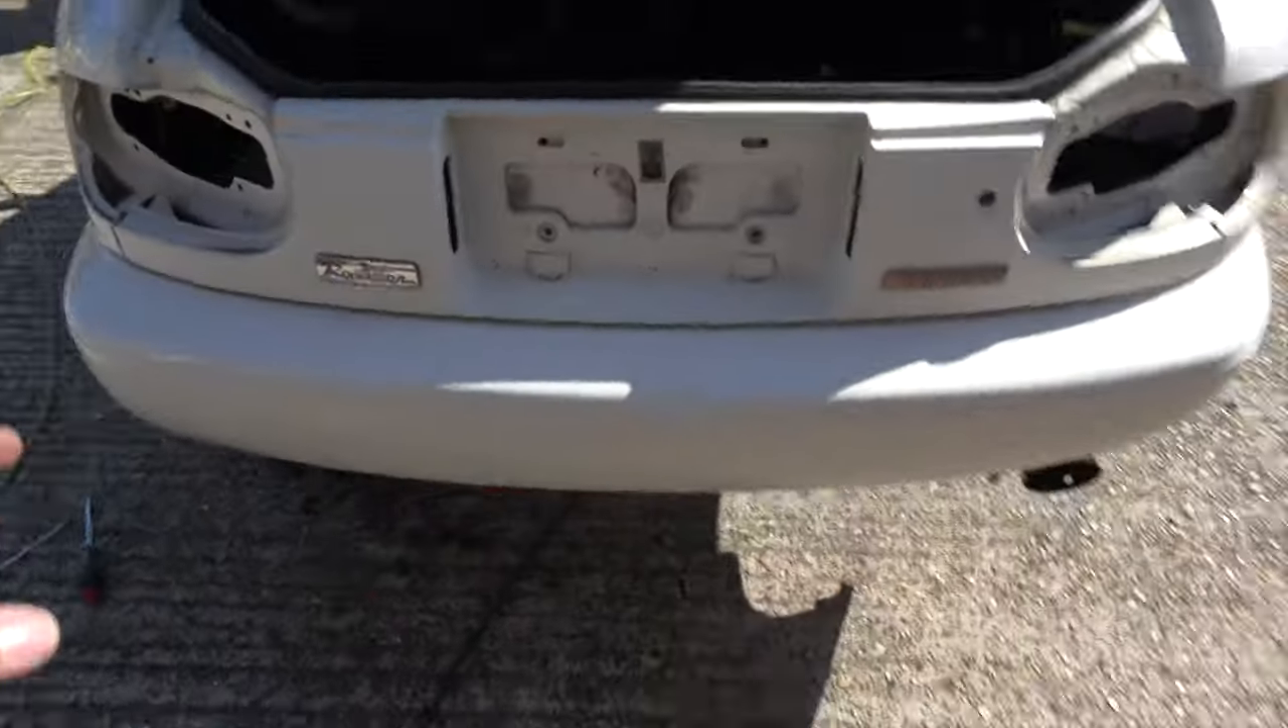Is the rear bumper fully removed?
No.